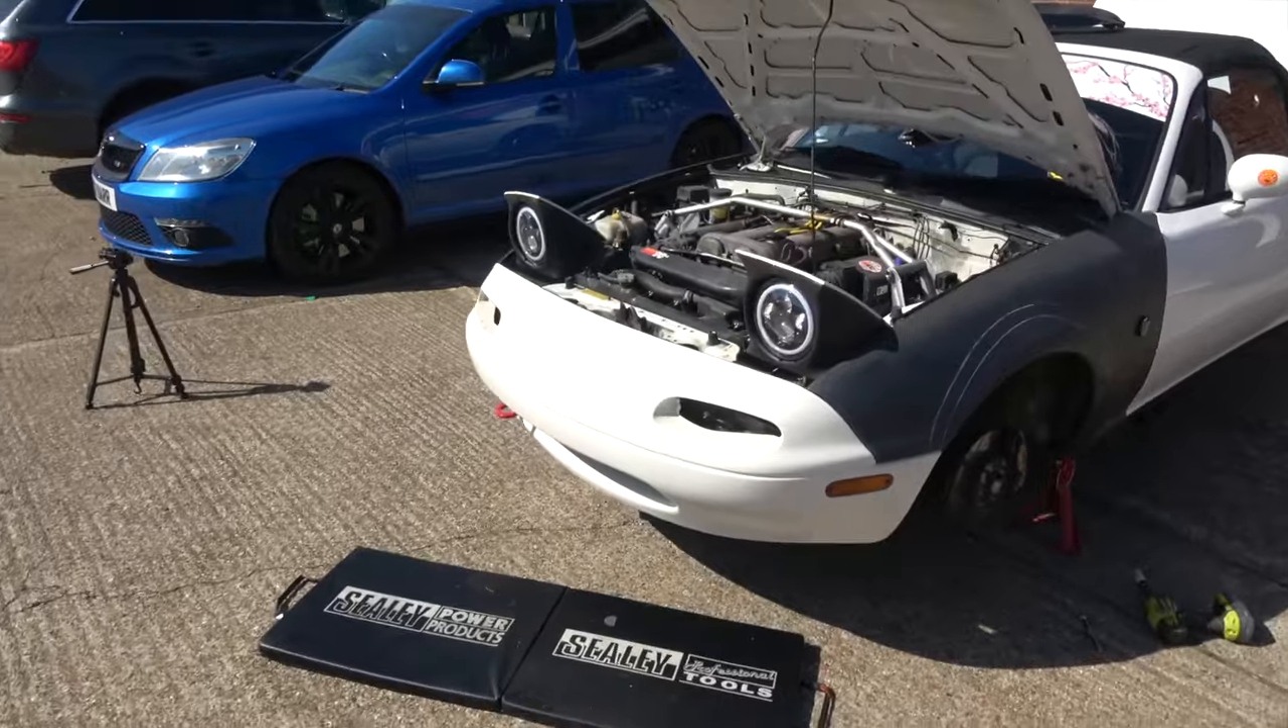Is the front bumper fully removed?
No.